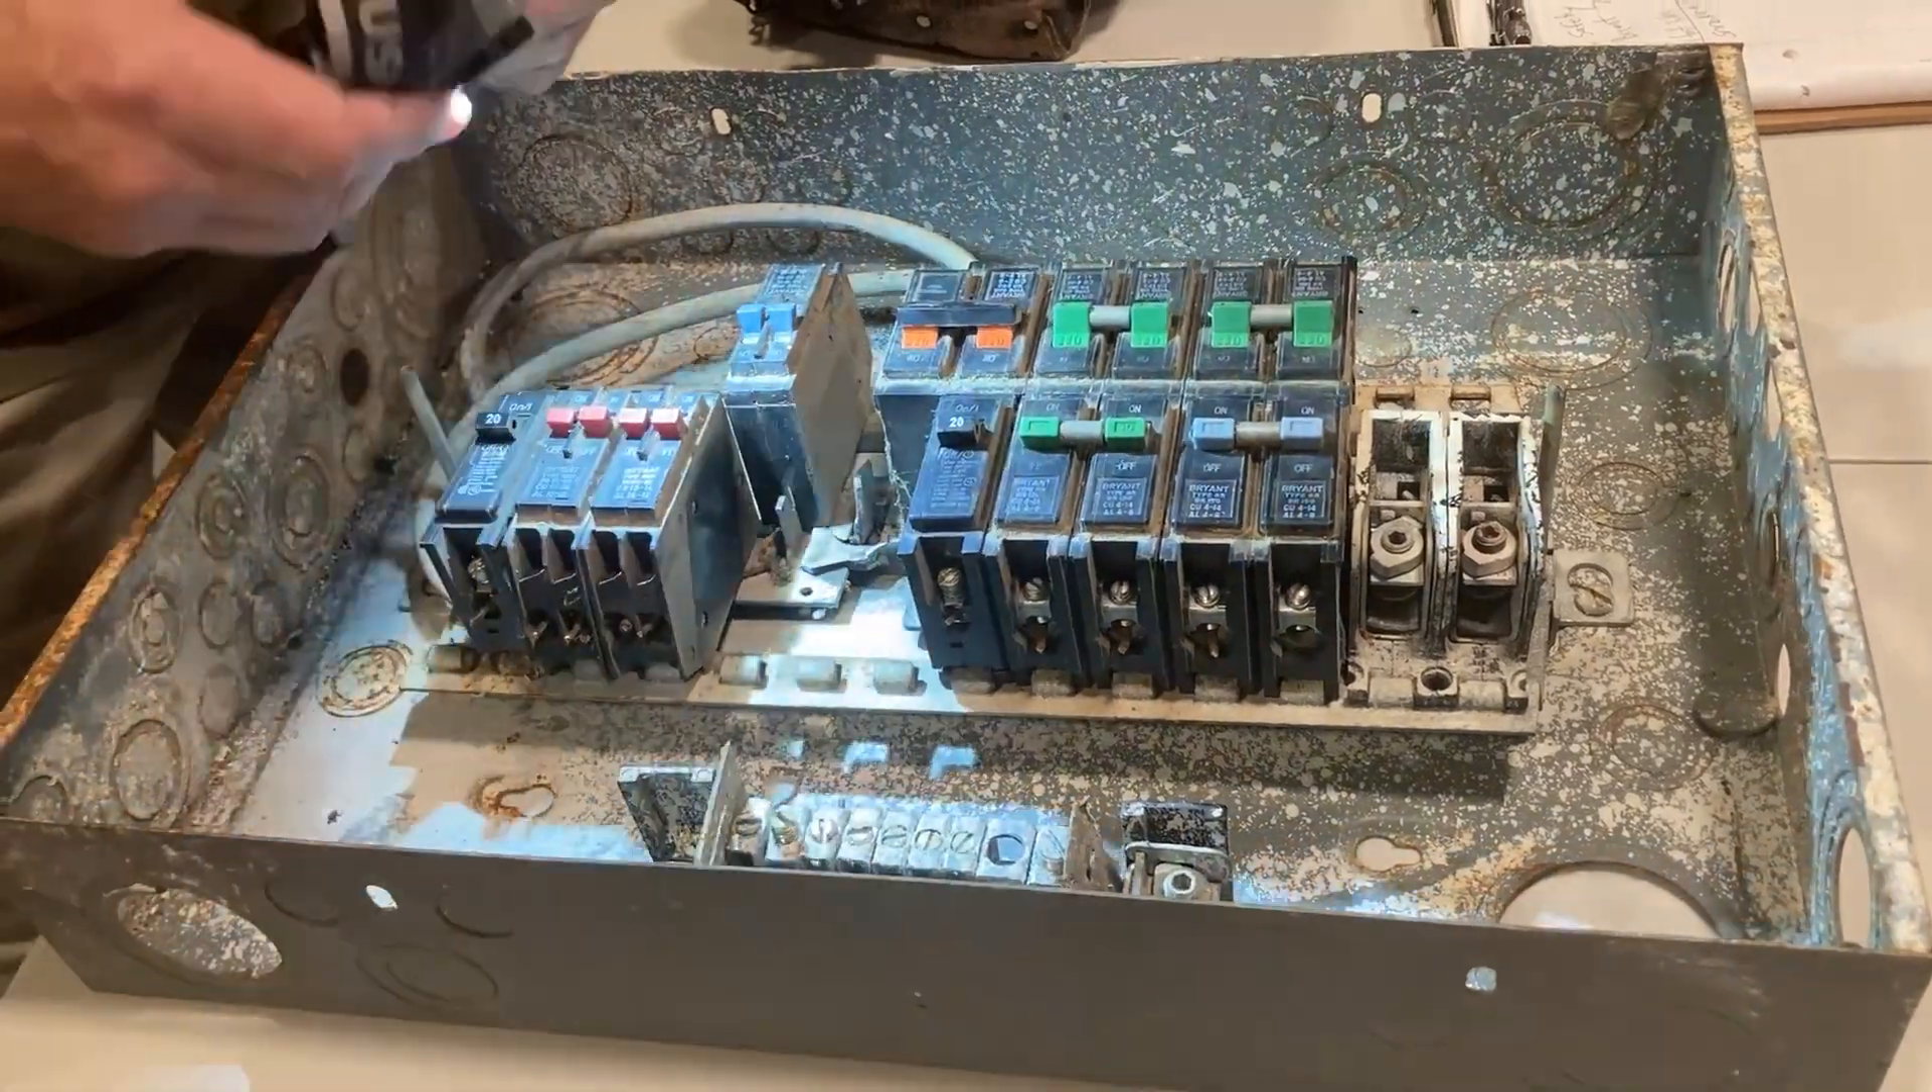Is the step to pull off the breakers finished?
No.